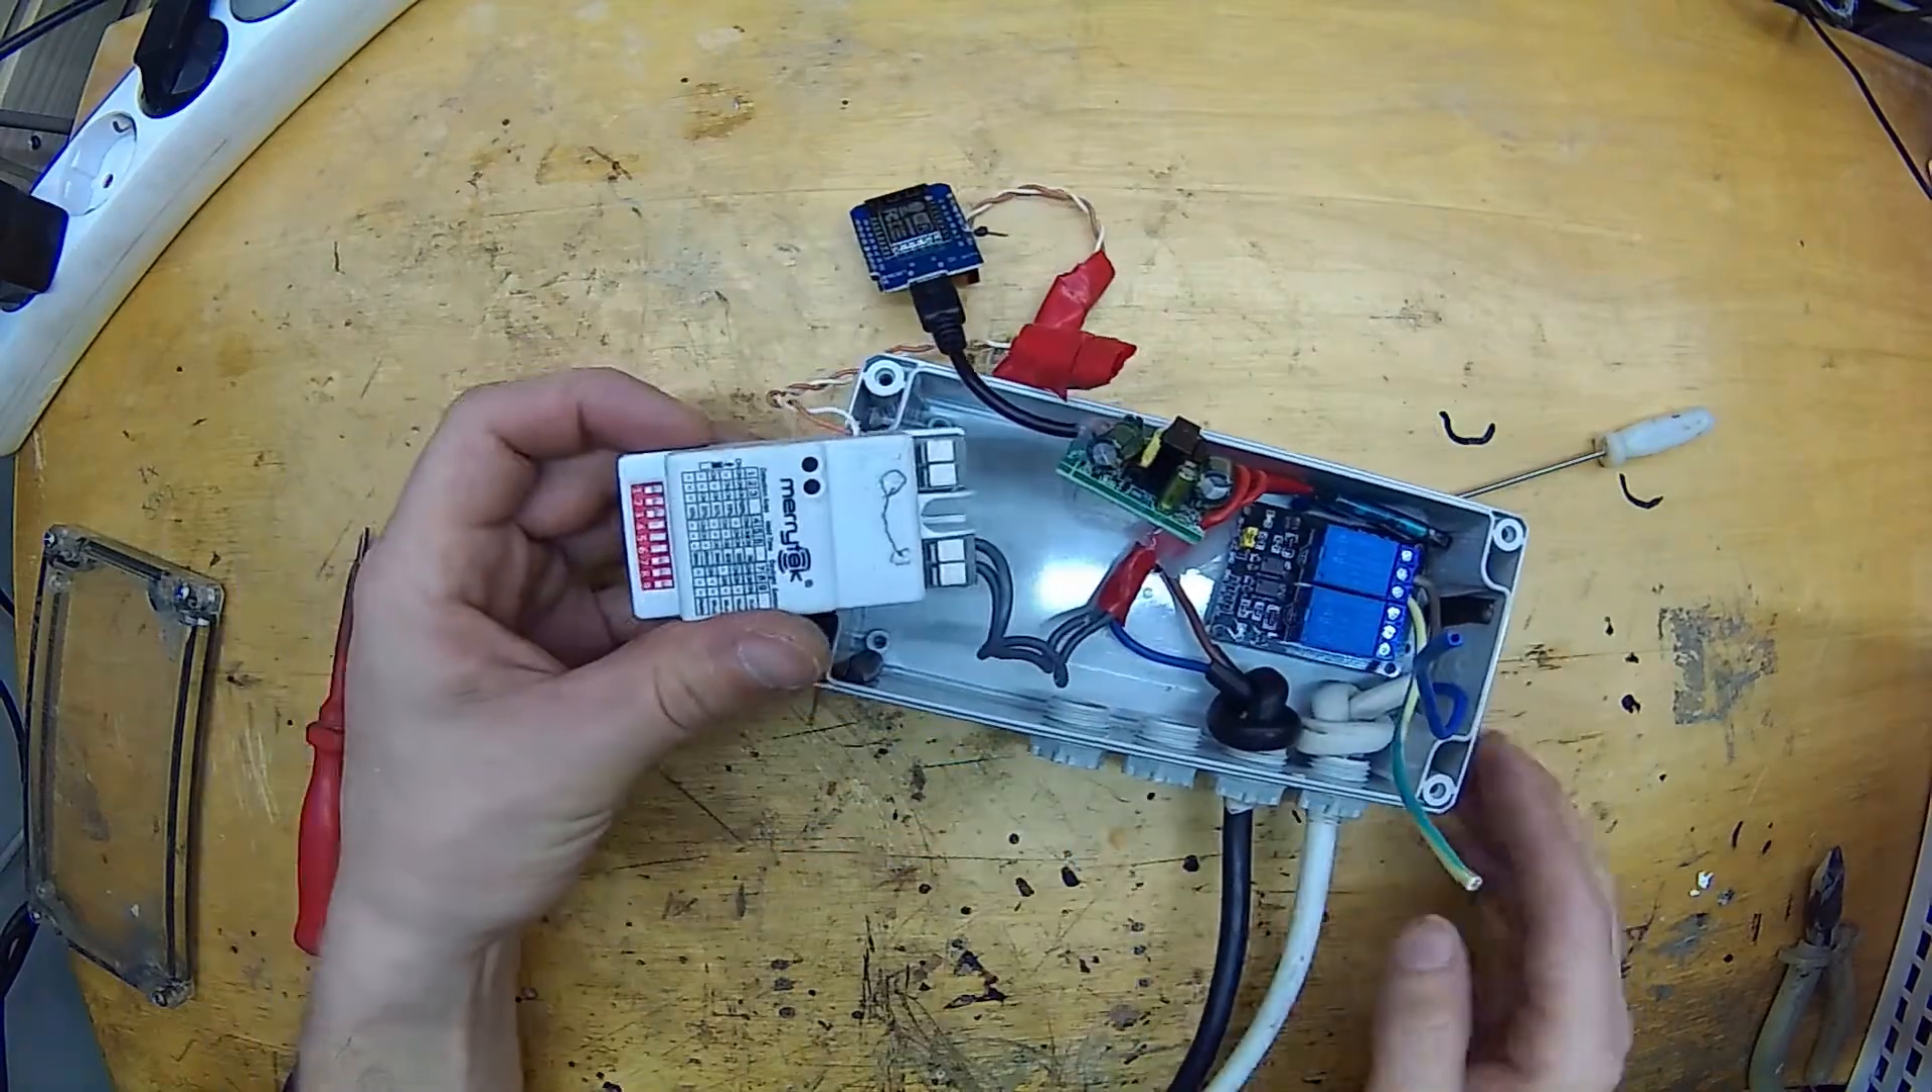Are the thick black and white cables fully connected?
No.